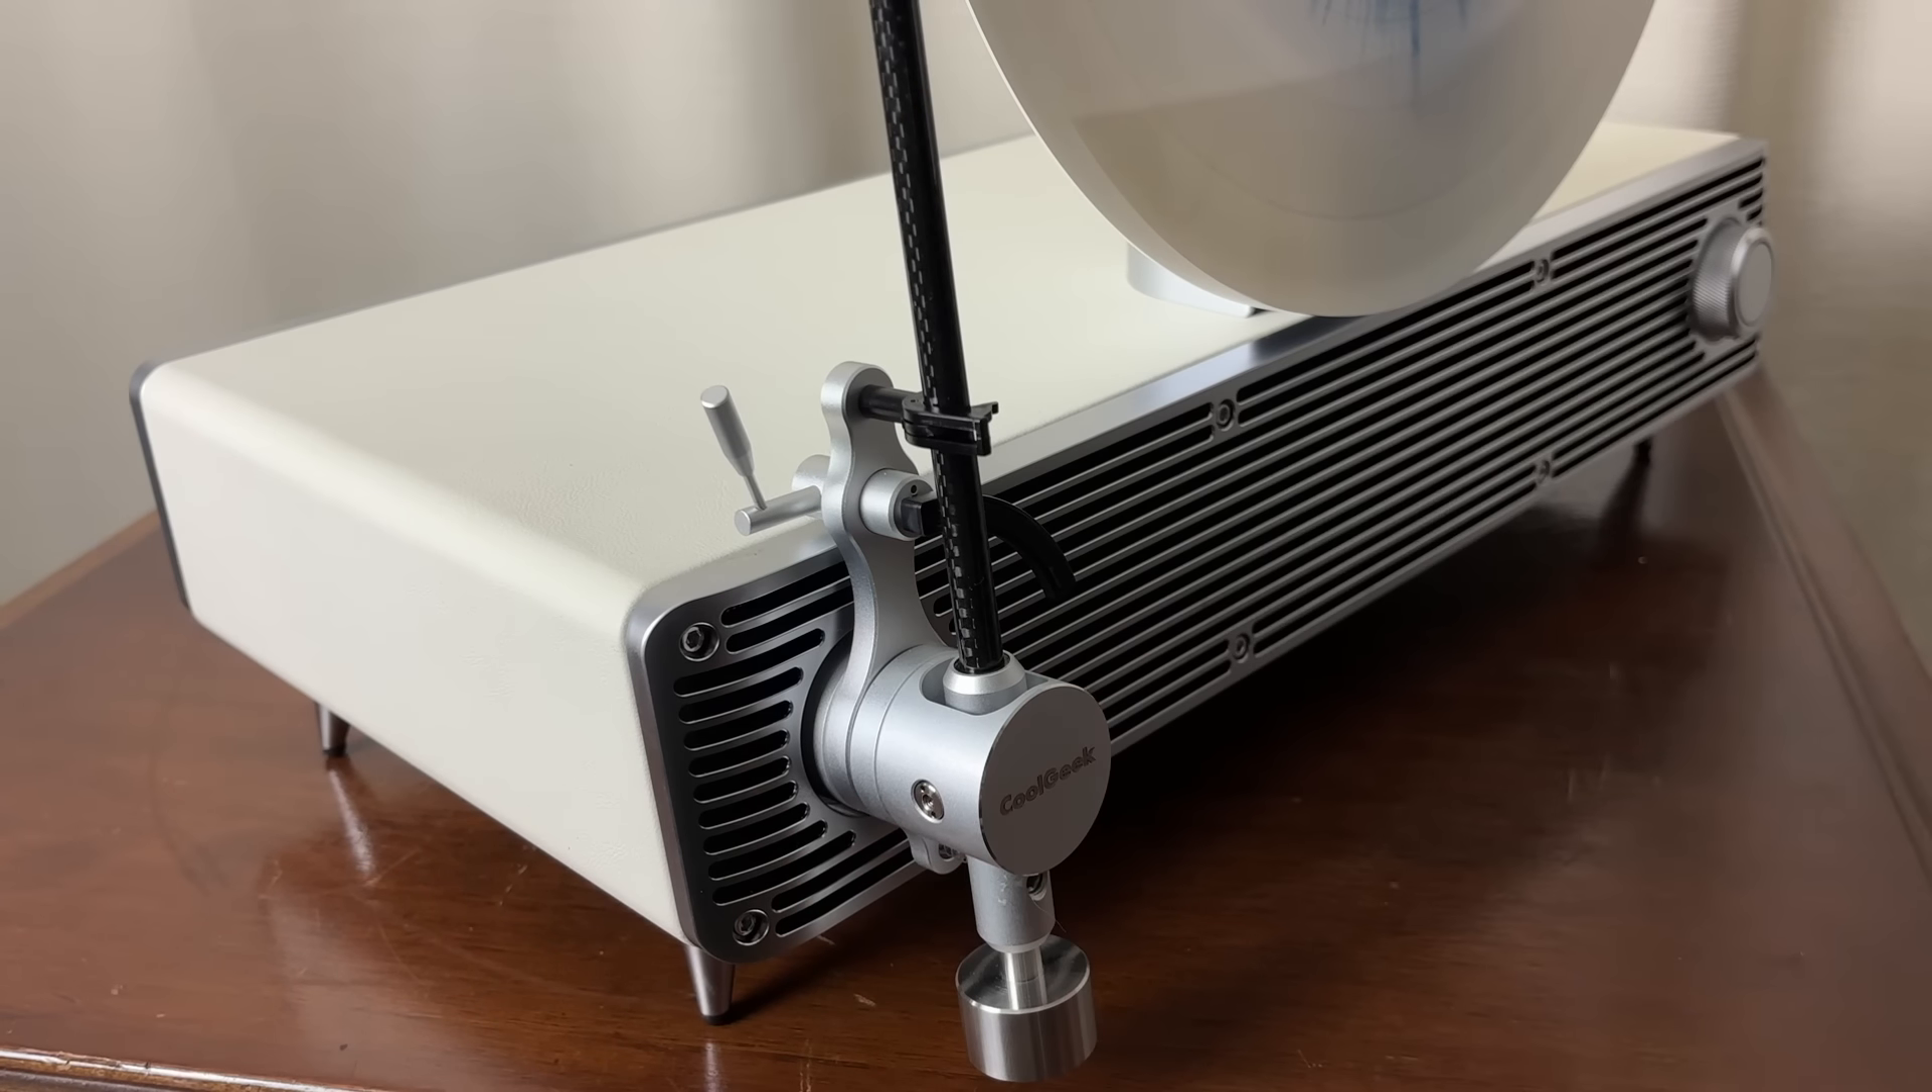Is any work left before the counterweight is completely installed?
No.